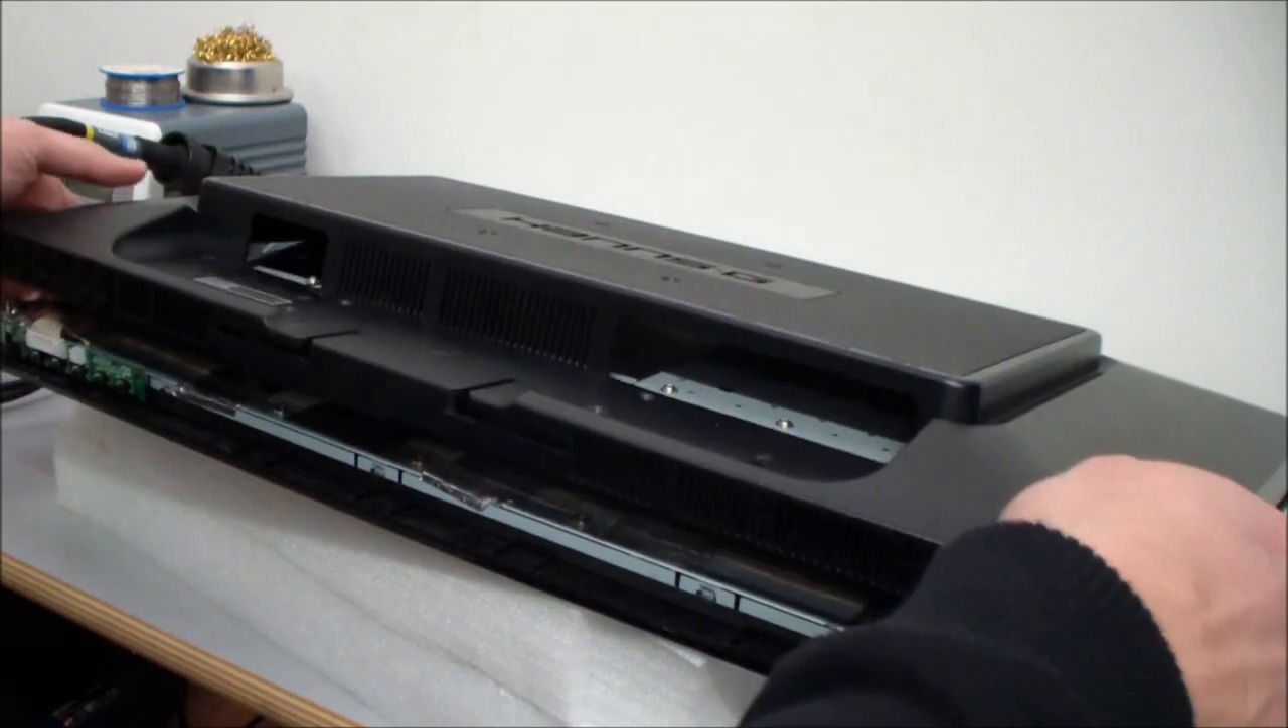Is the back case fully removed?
No.